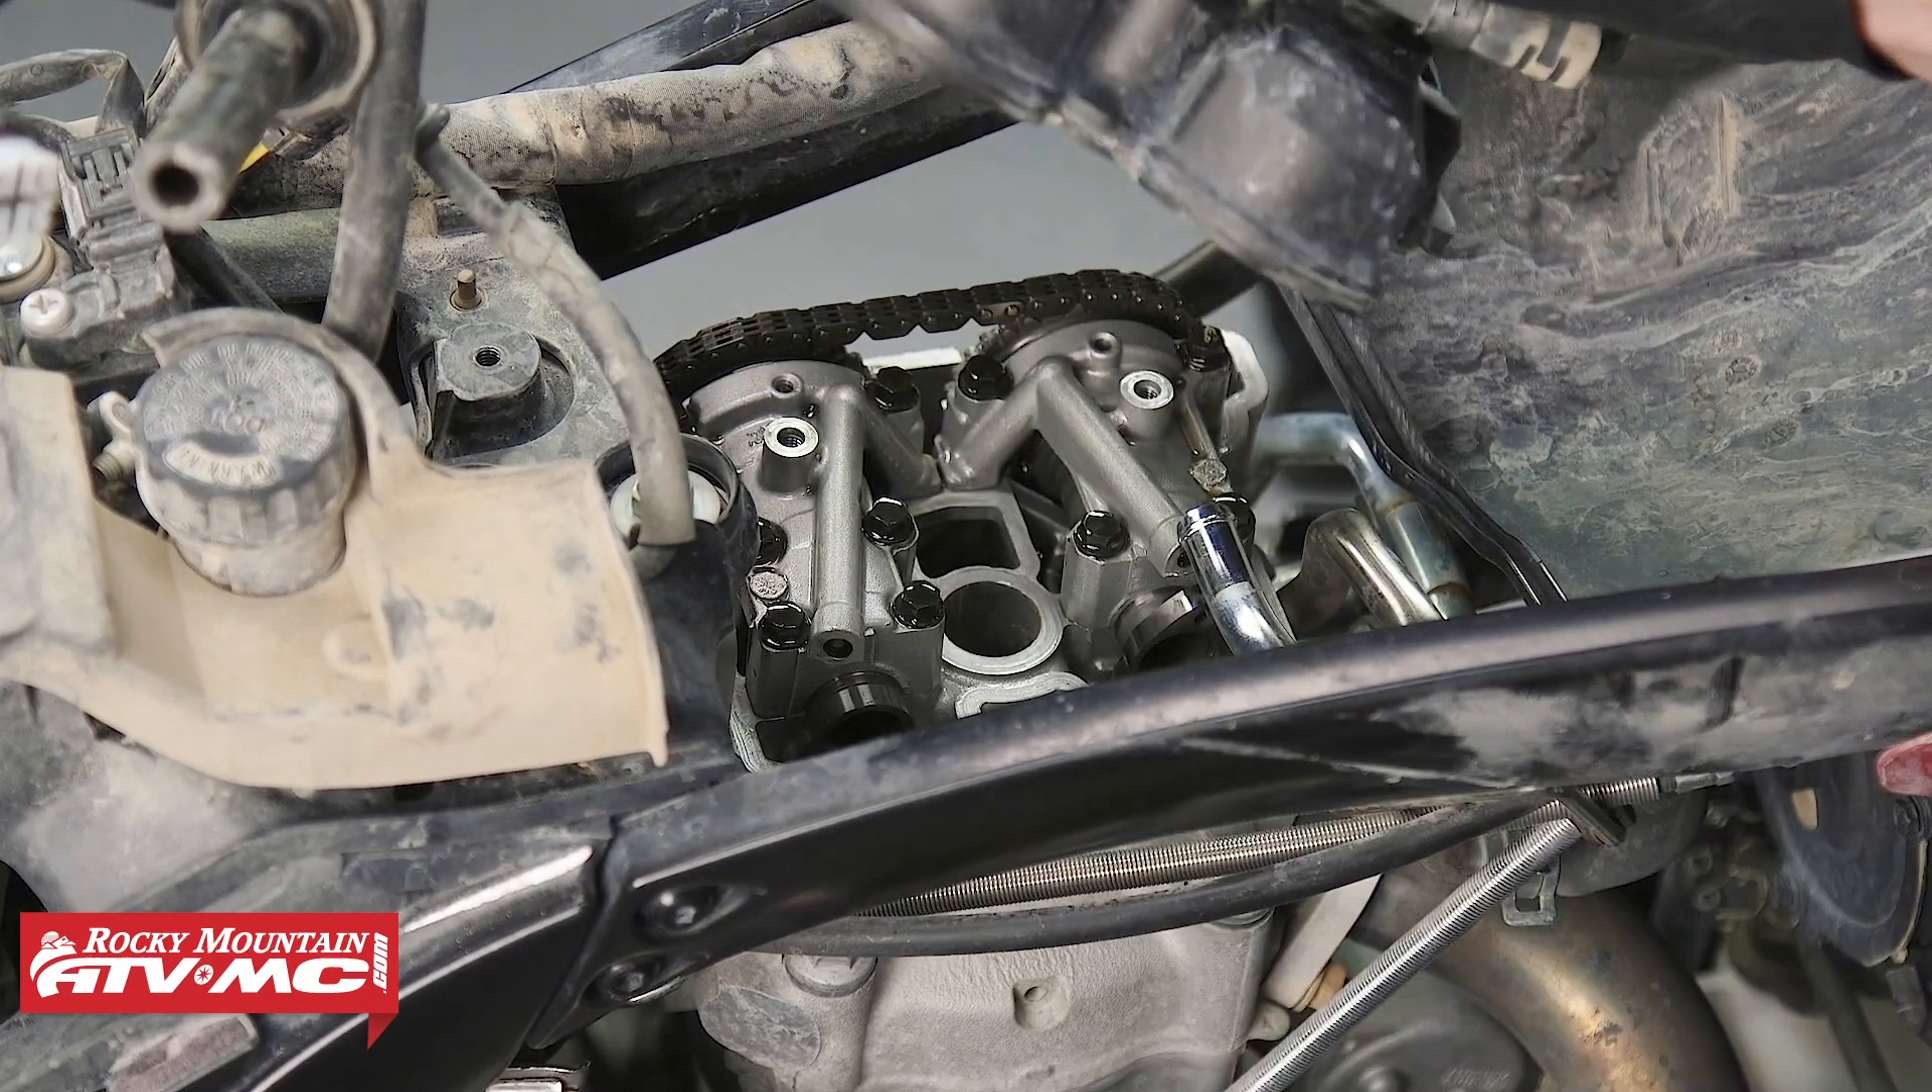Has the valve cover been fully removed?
Yes.